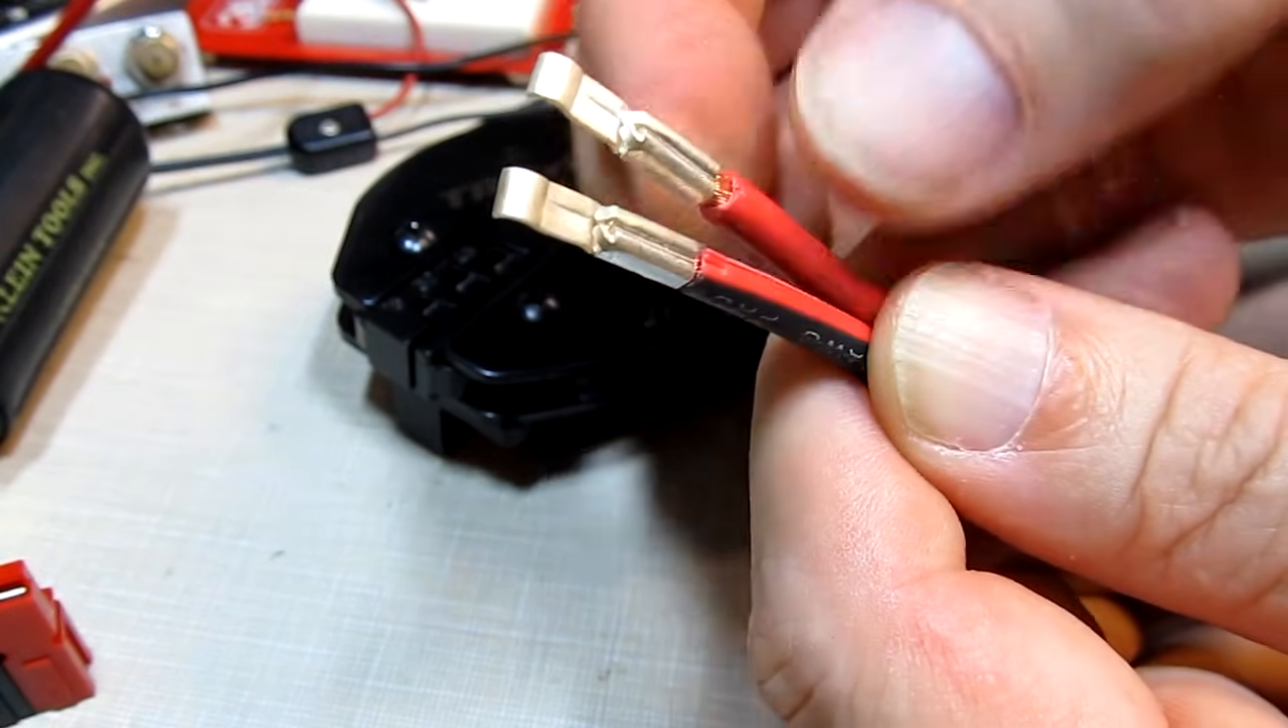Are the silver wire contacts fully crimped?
Yes.